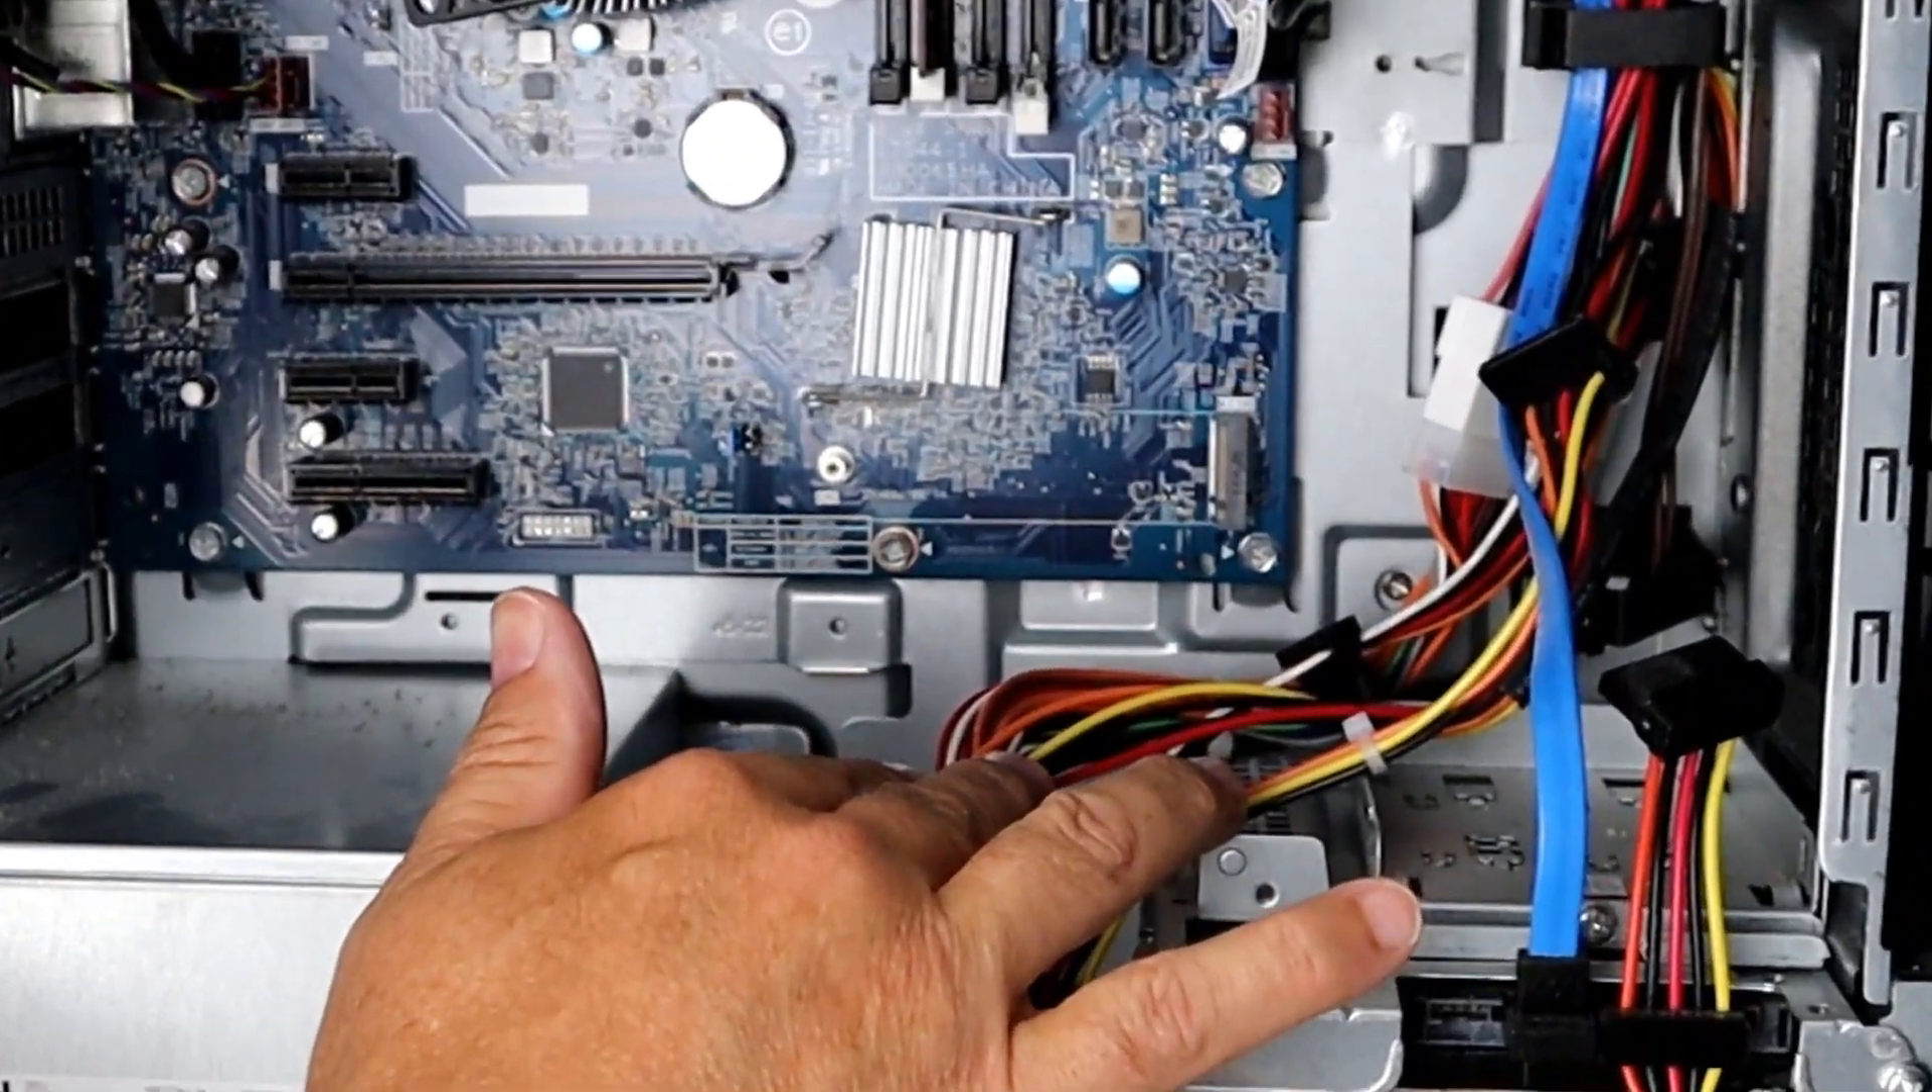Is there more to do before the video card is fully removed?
No.